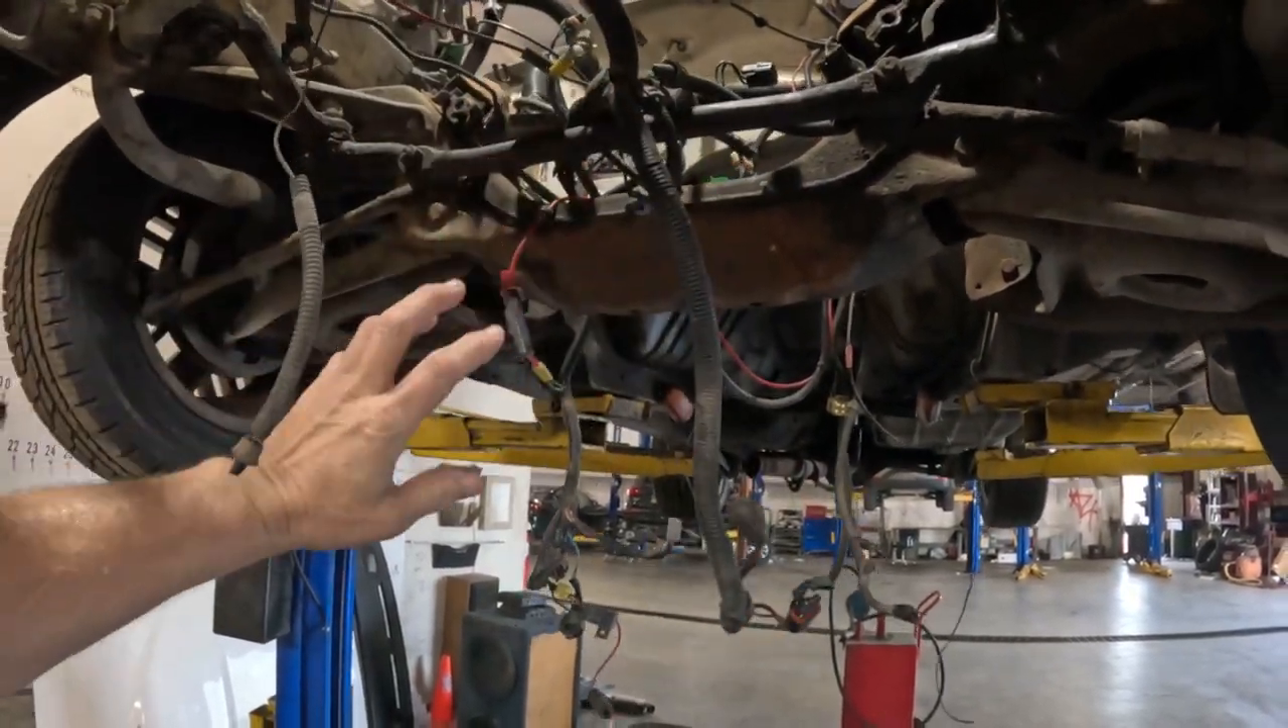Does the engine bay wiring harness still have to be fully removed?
Yes.